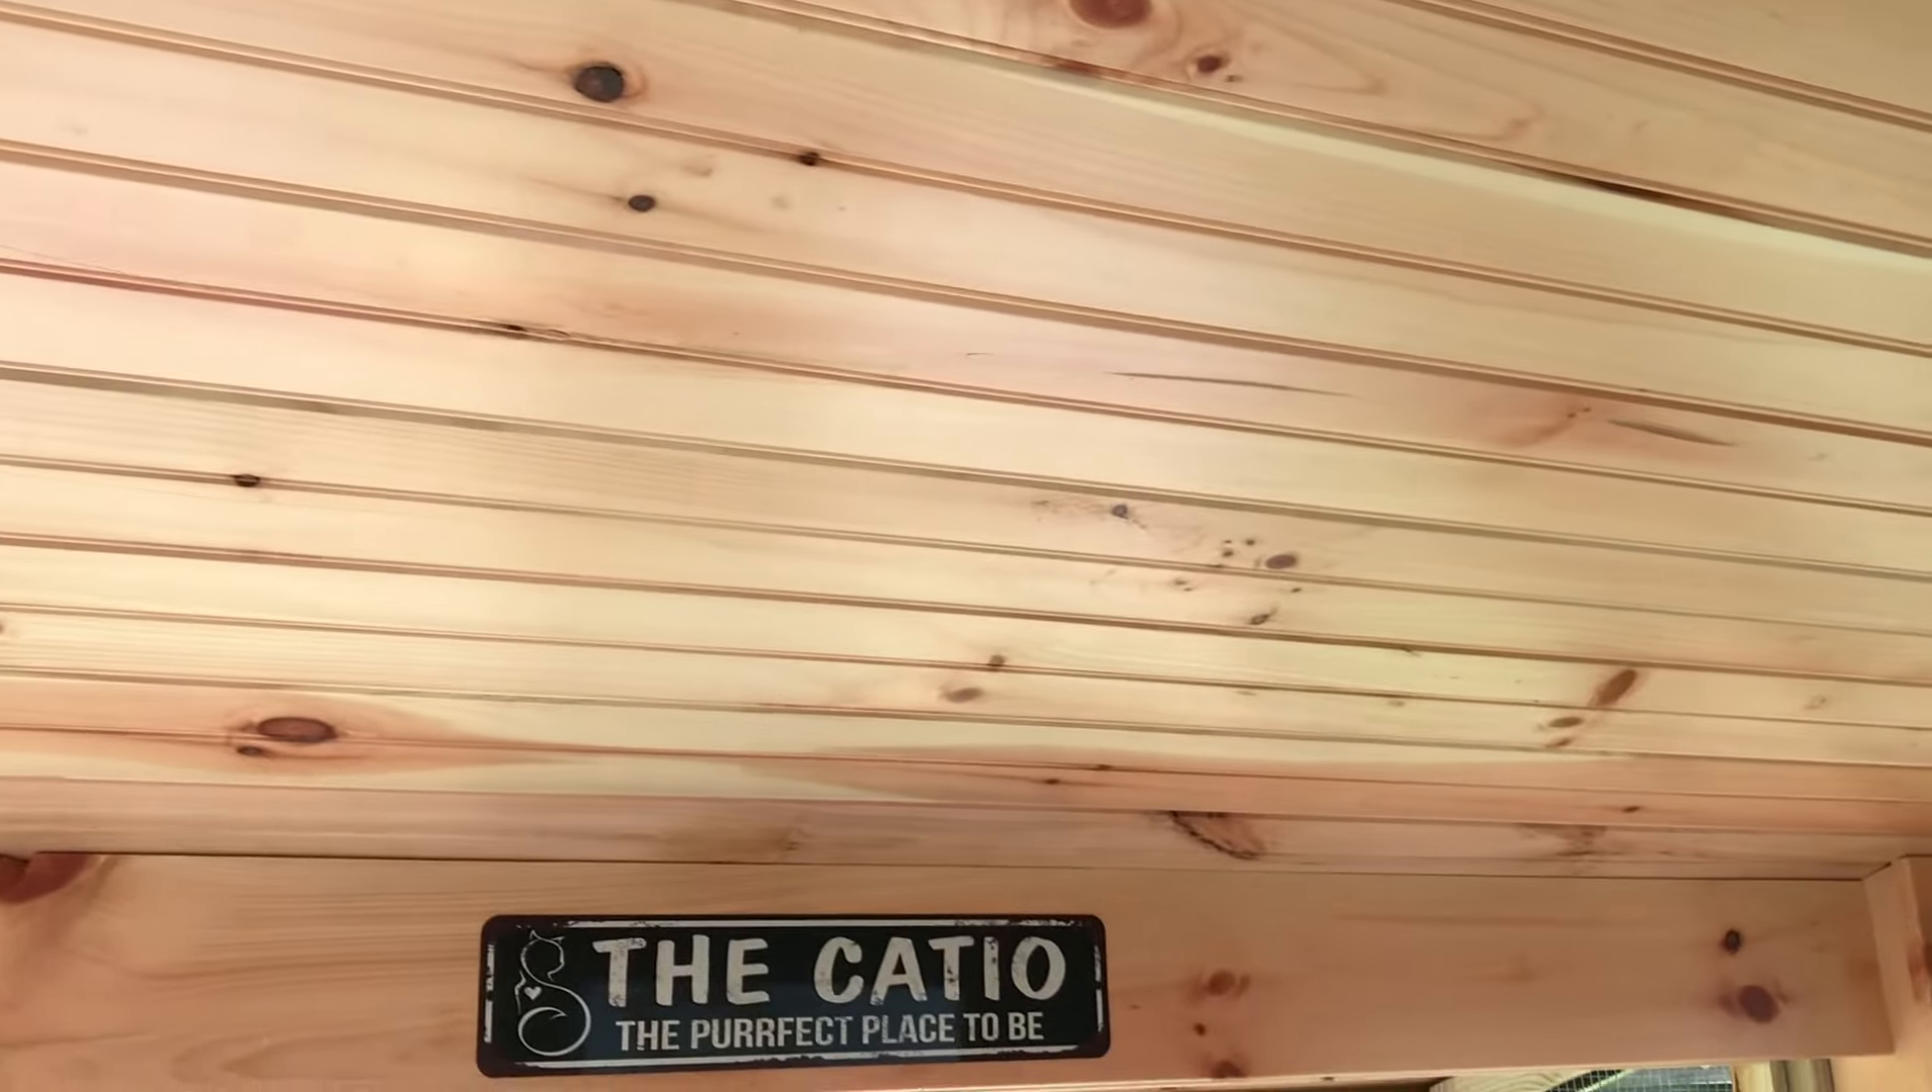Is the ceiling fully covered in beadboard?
Yes.